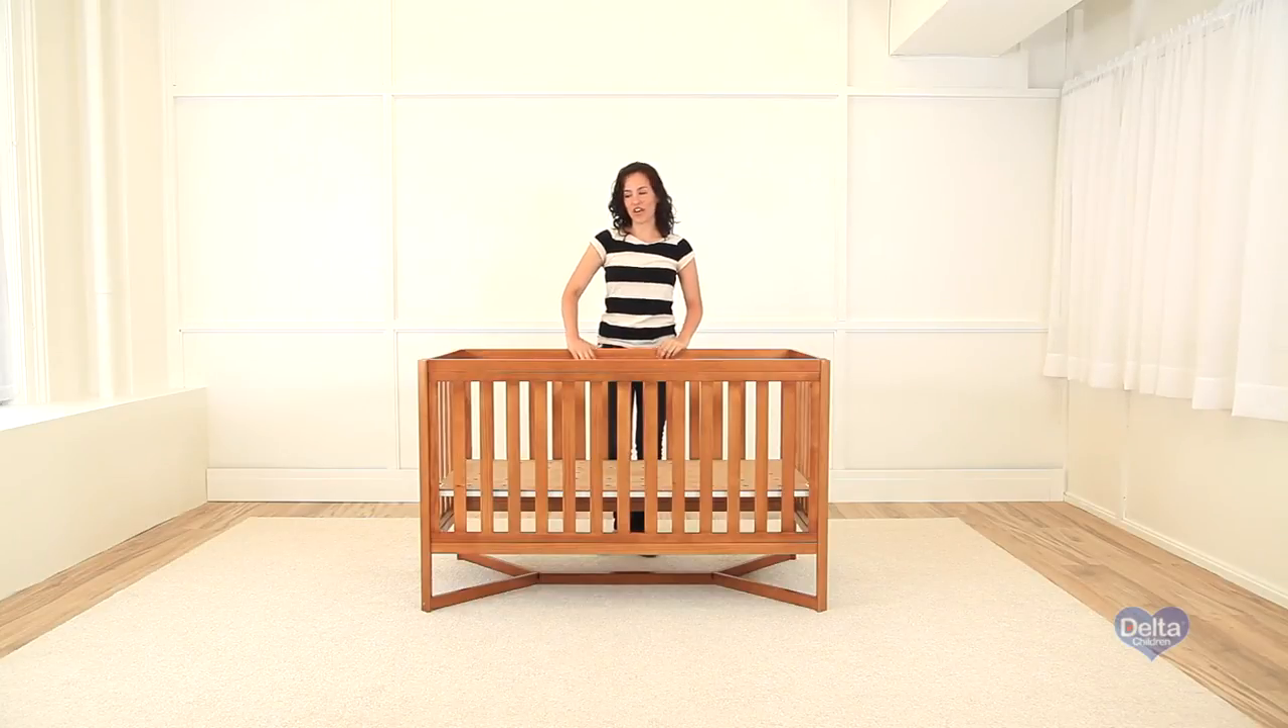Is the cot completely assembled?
Yes.